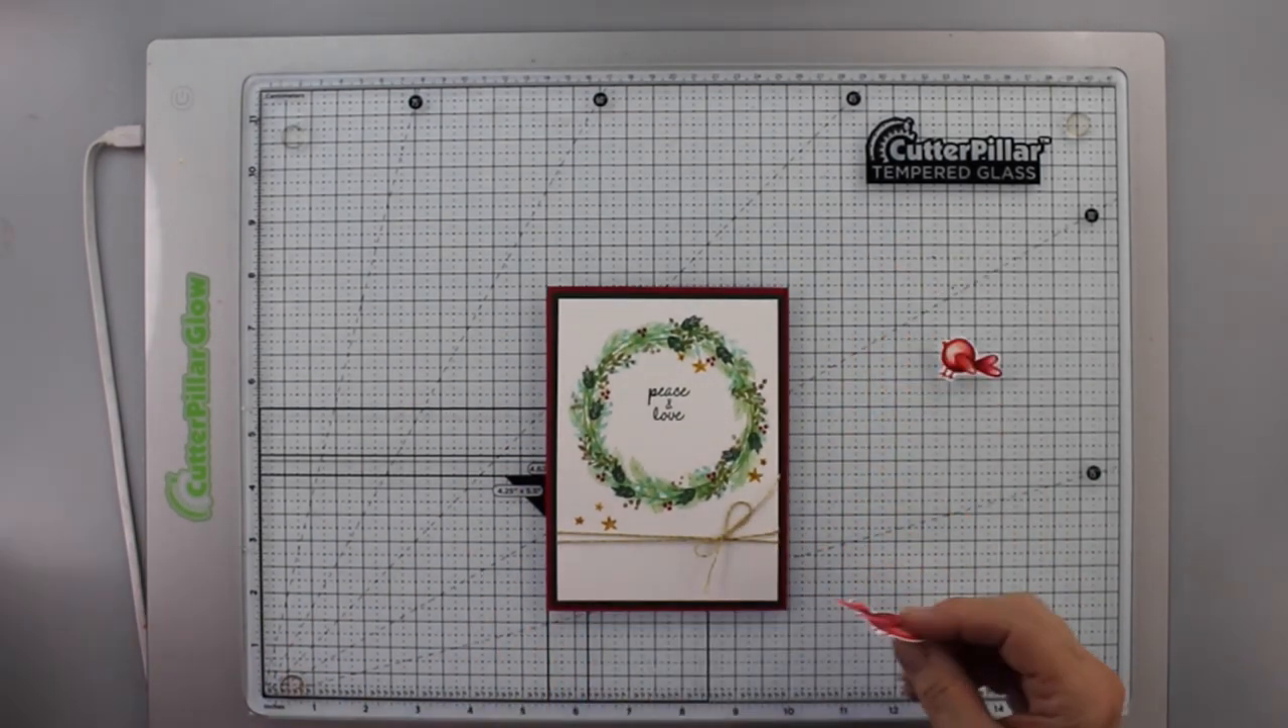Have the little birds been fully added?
No.